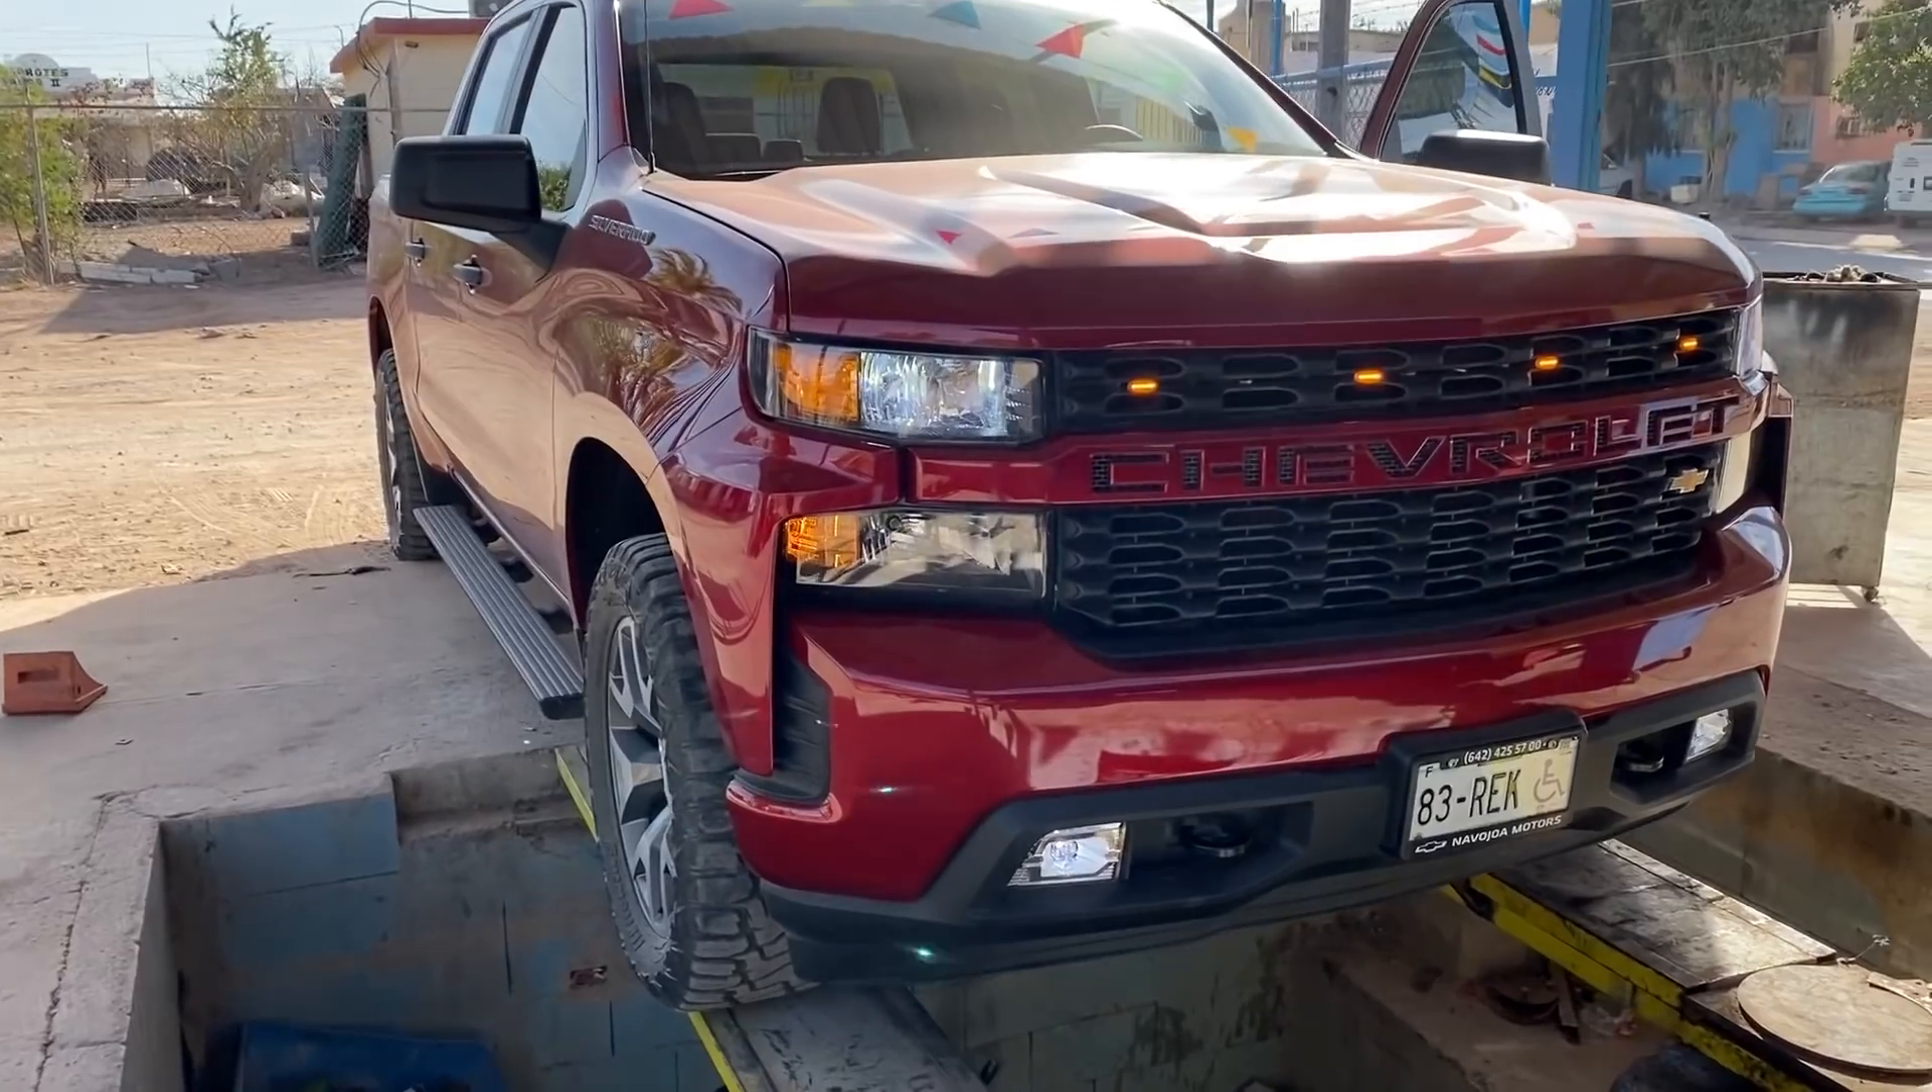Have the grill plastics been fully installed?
Yes.